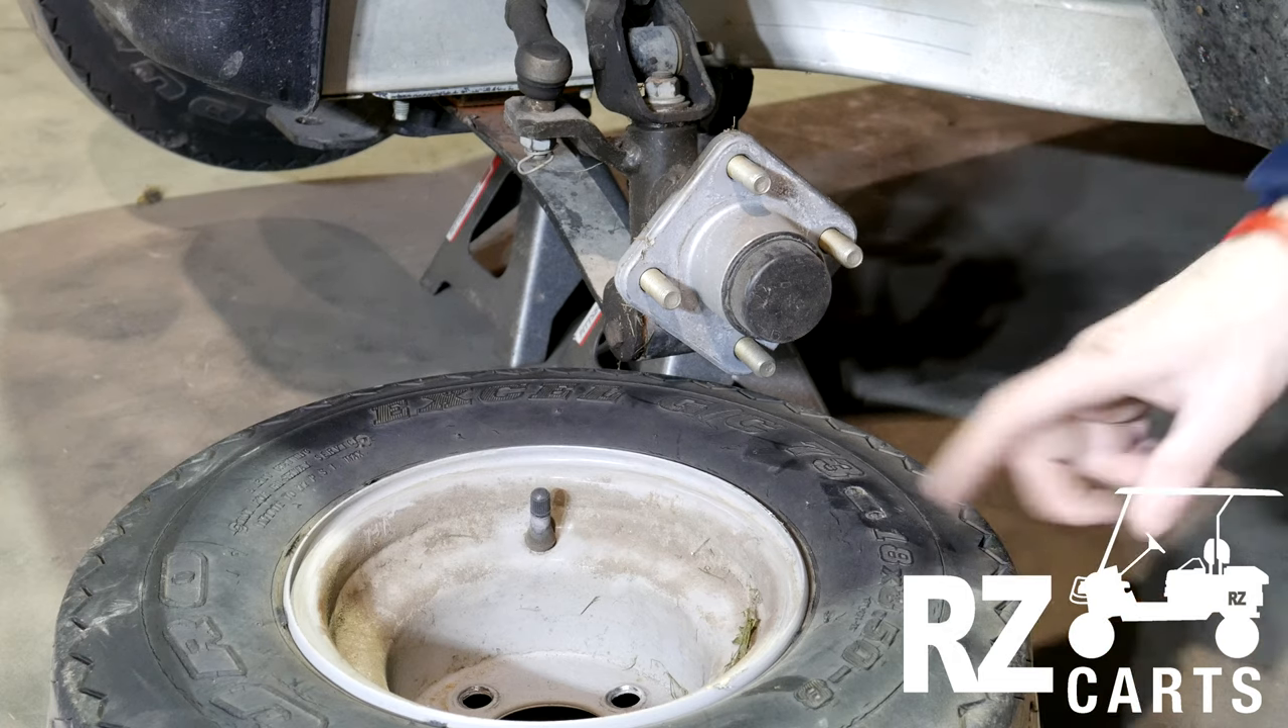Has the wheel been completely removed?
Yes.